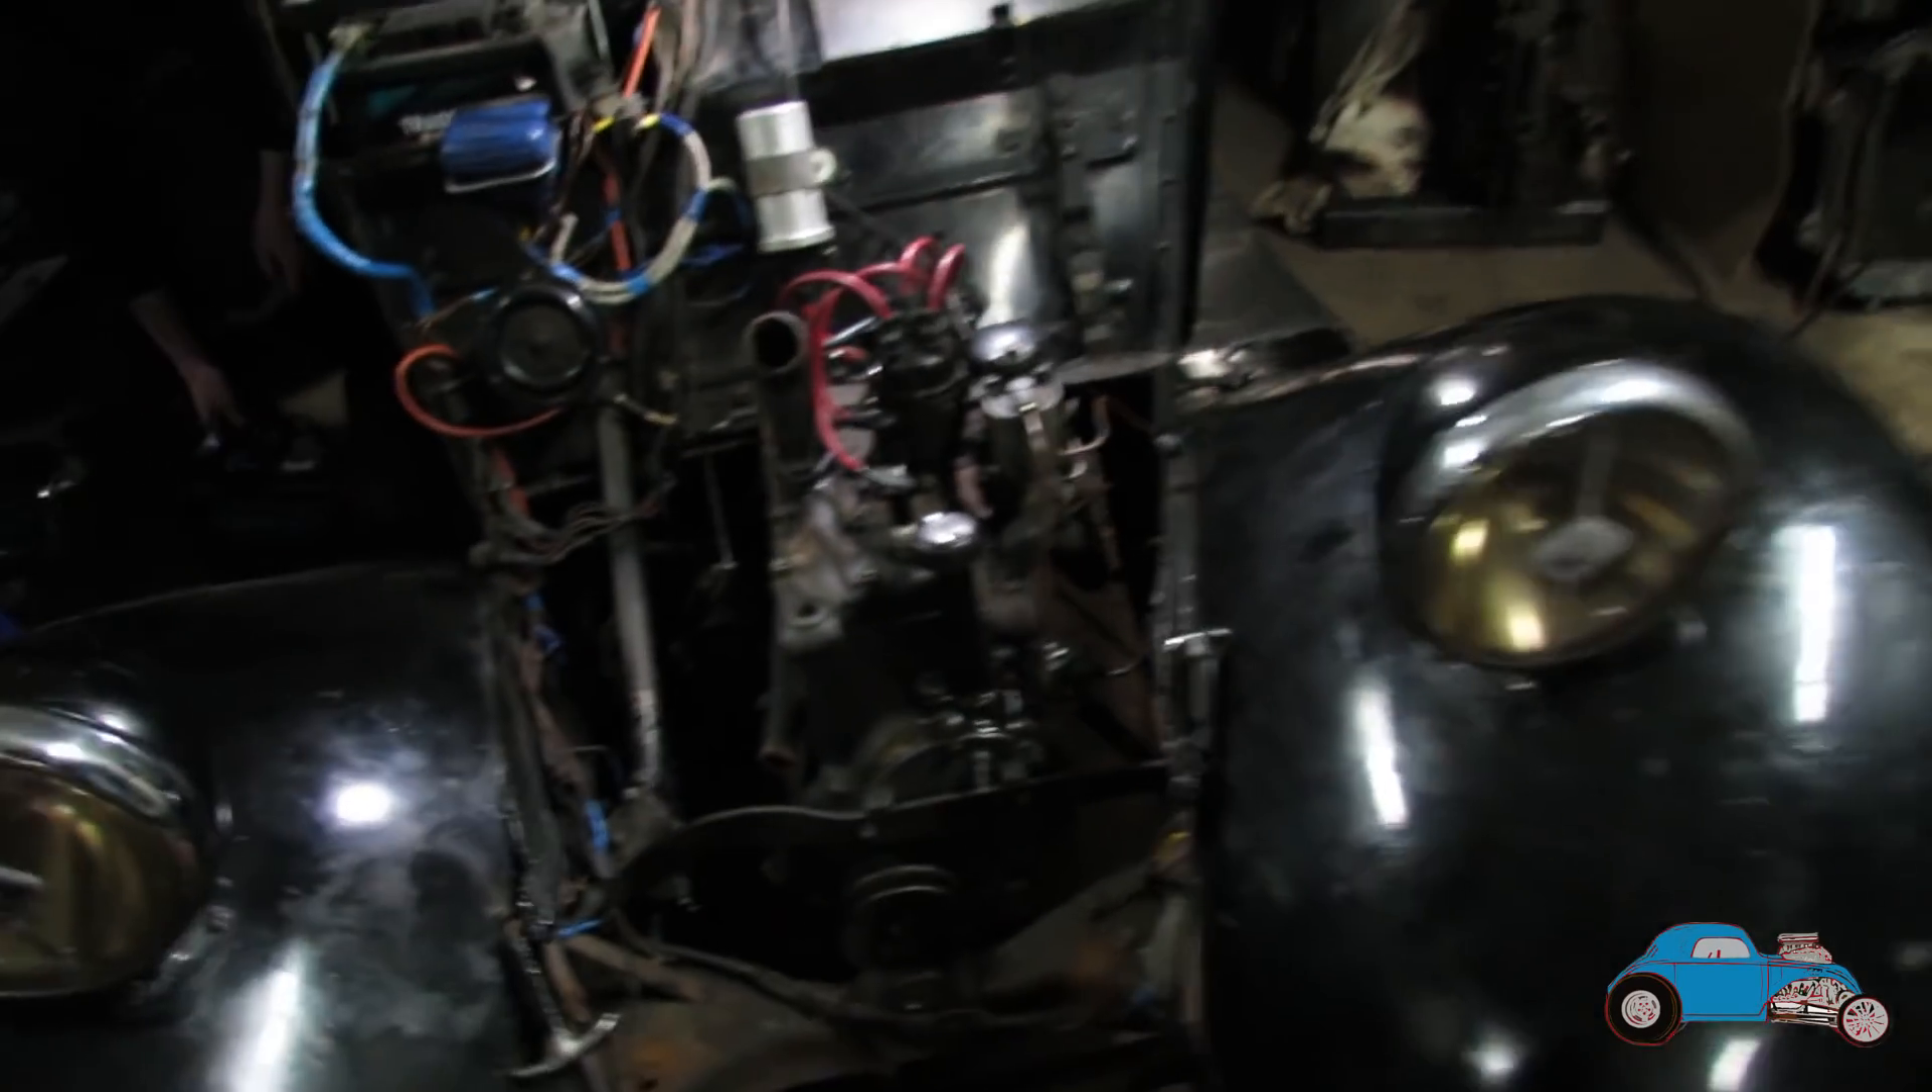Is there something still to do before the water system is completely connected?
Yes.